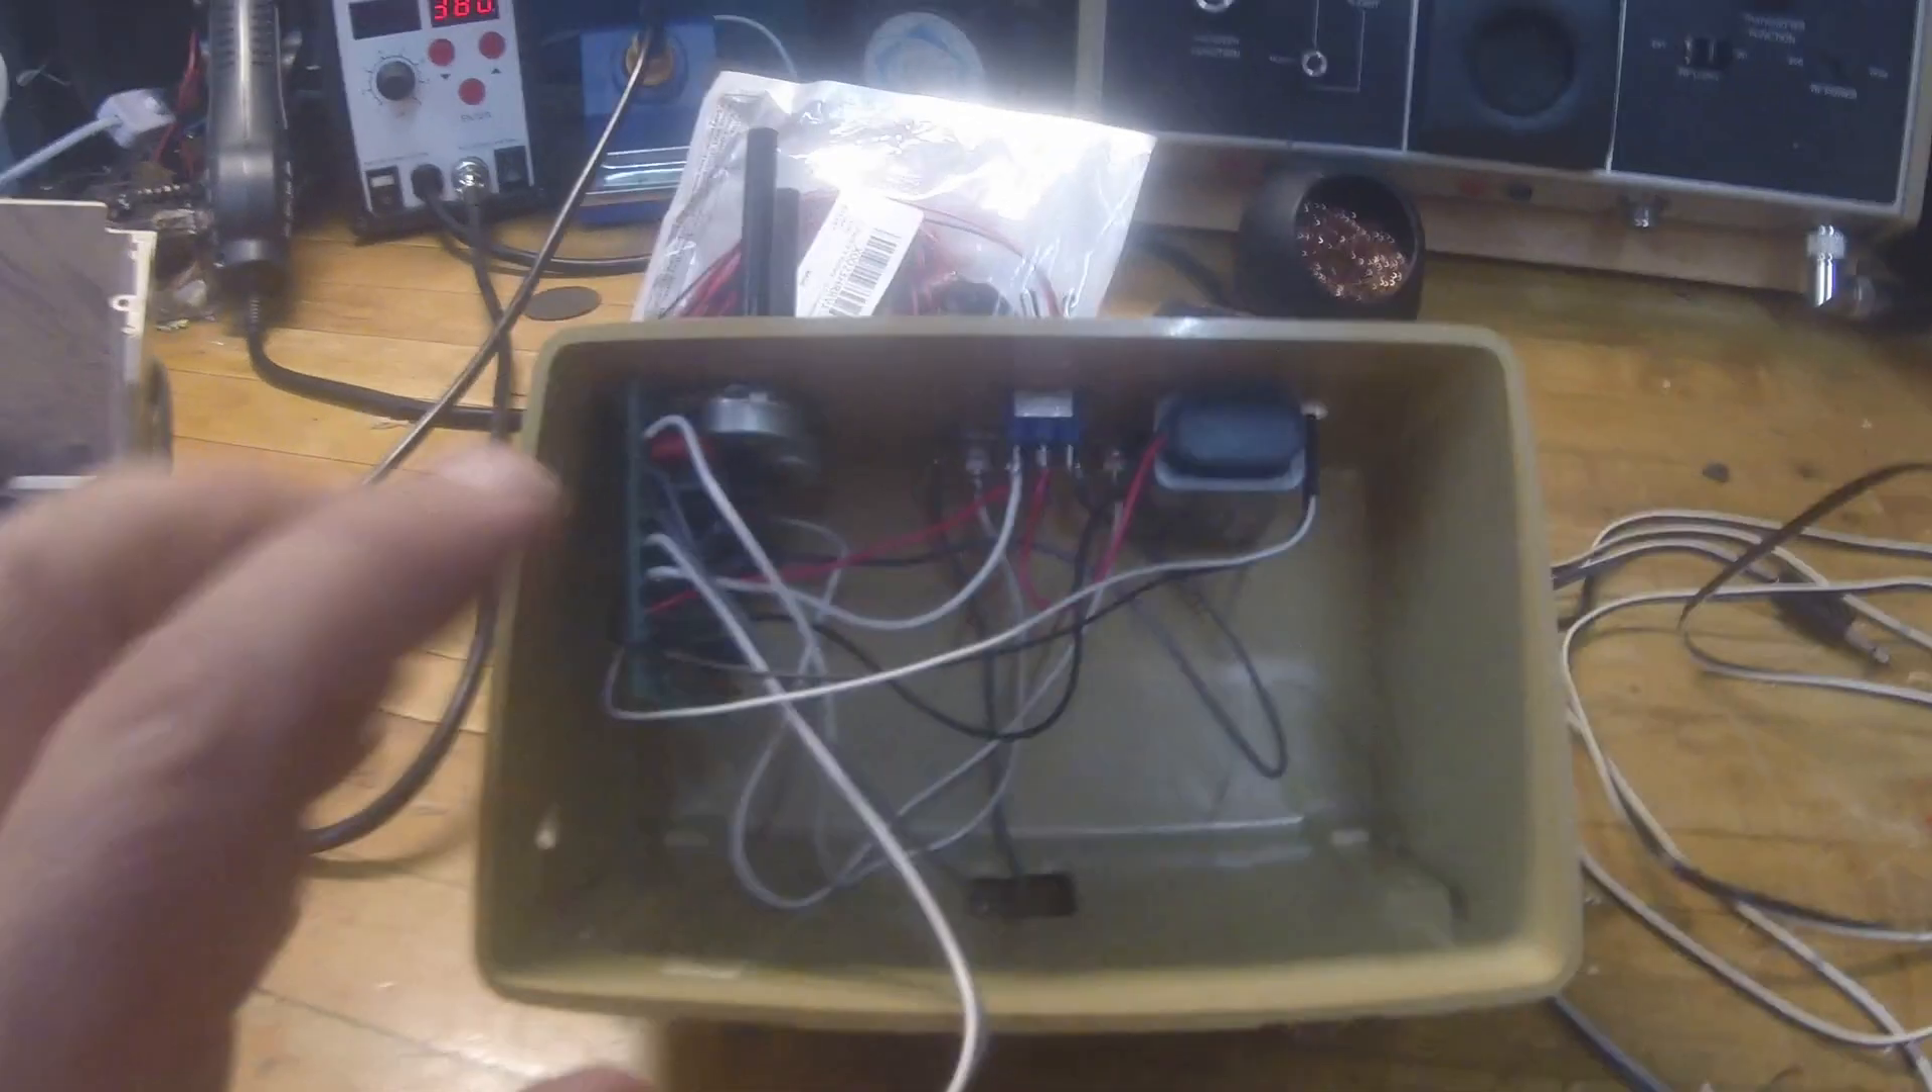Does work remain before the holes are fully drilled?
No.